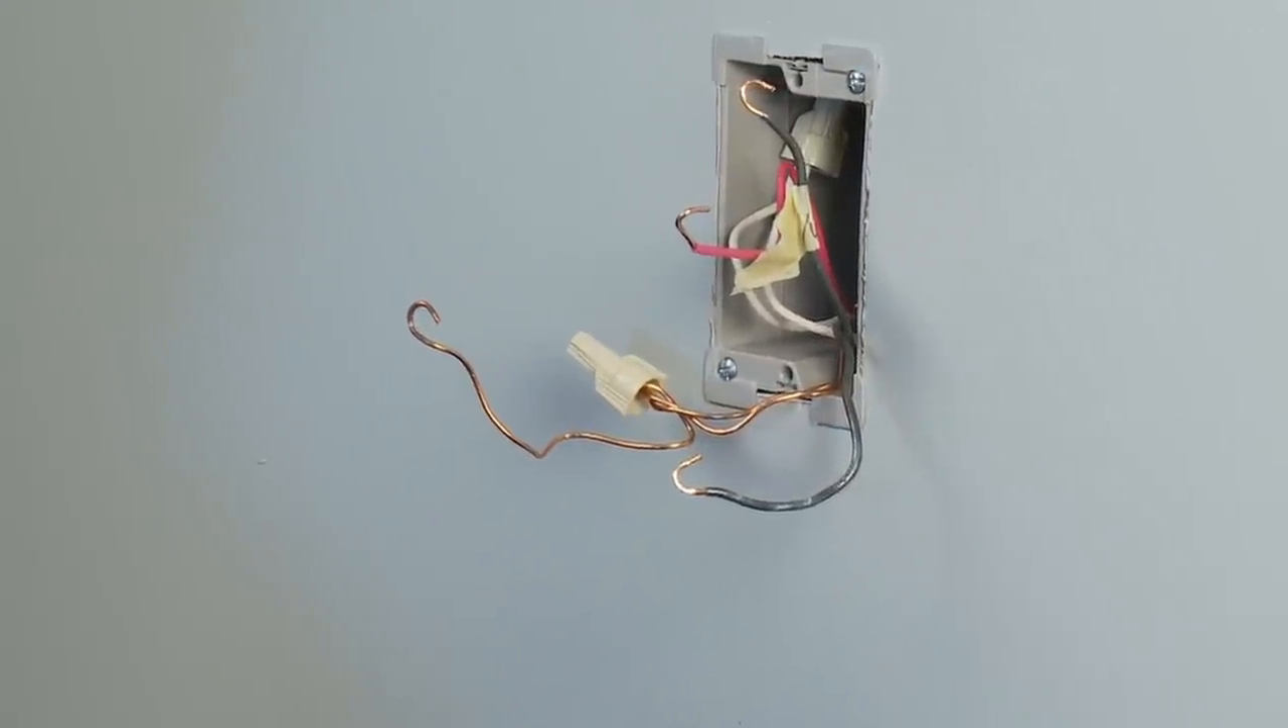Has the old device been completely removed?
Yes.